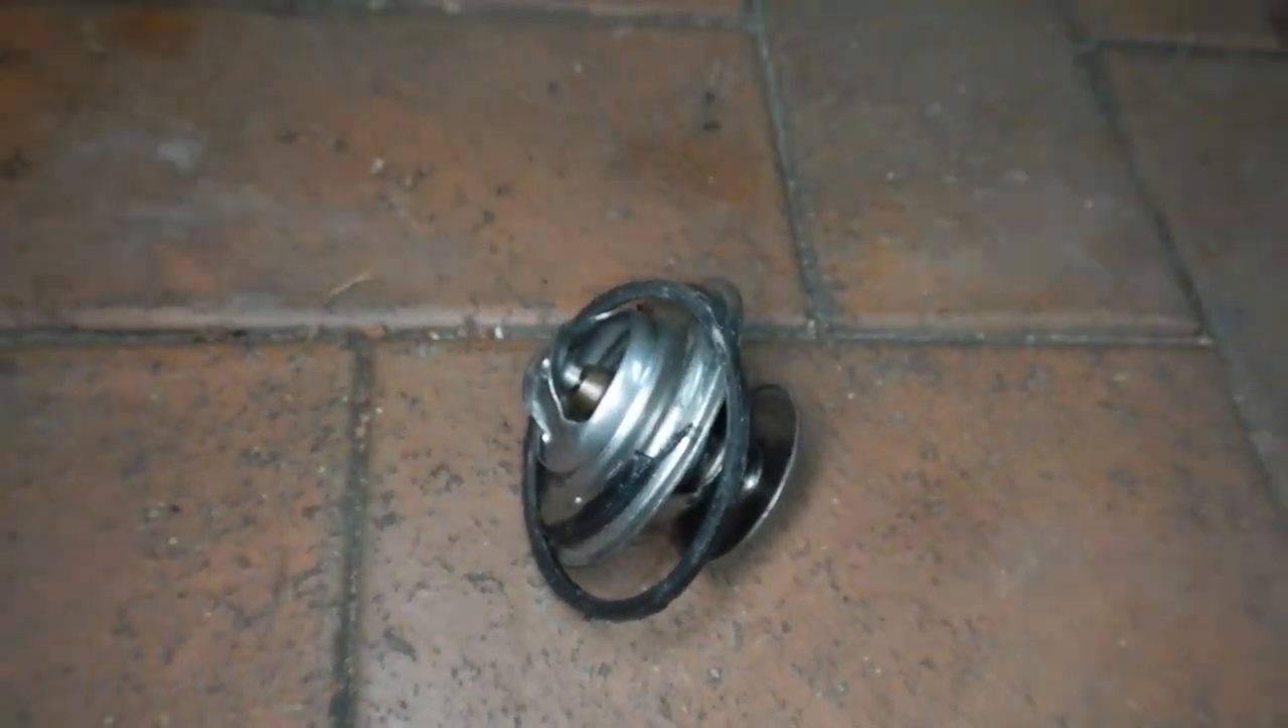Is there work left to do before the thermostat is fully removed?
No.